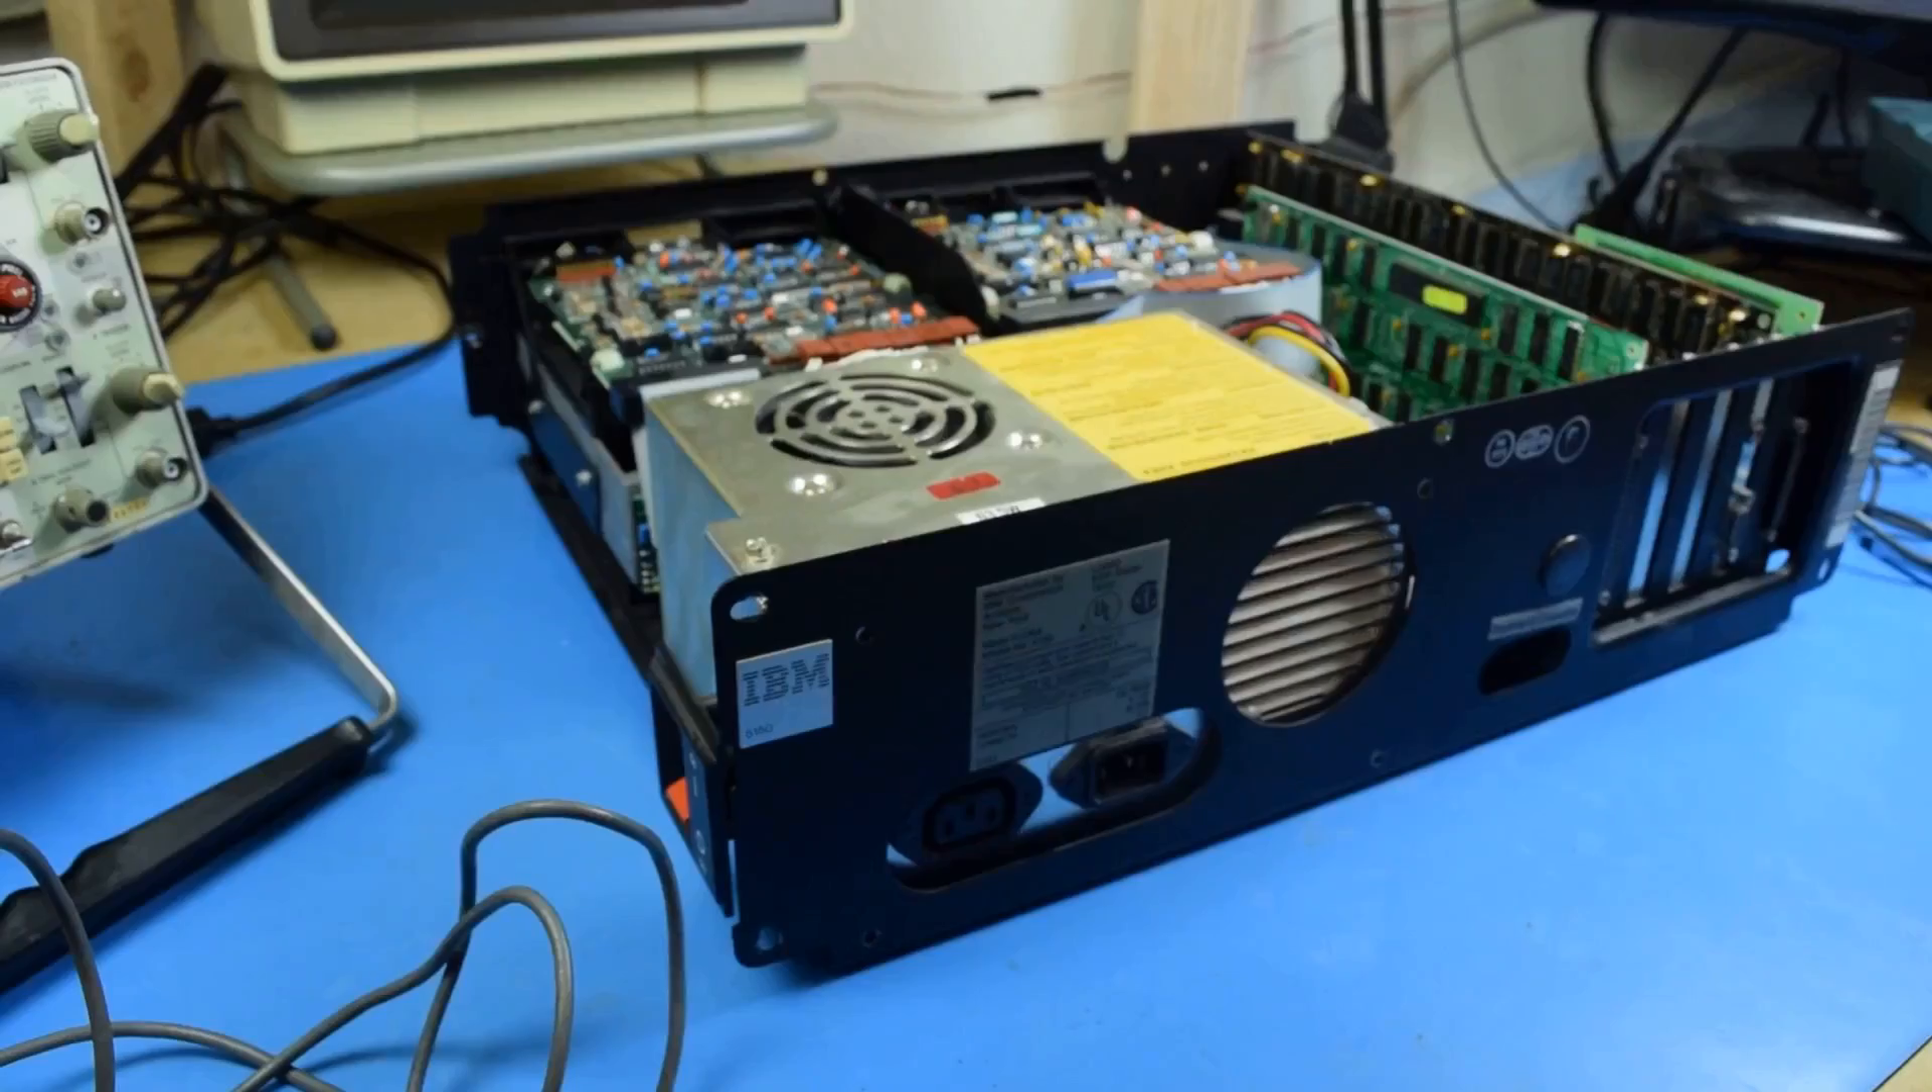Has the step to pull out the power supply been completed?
No.